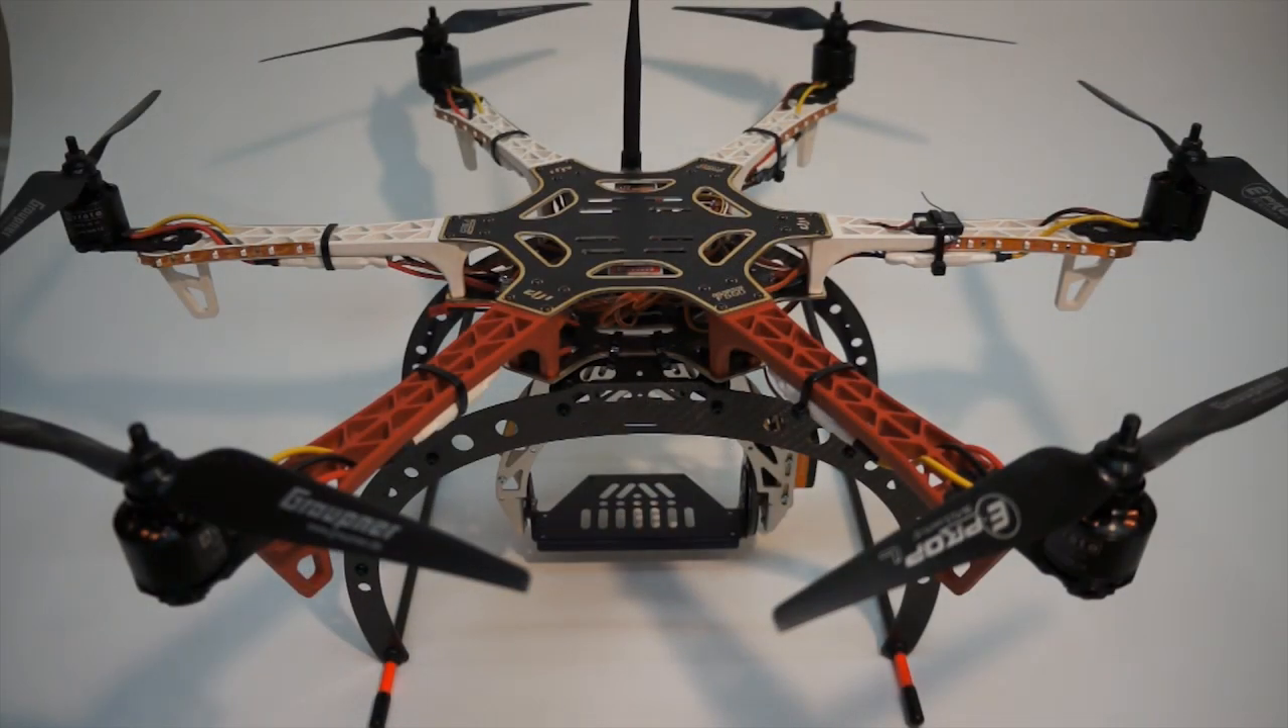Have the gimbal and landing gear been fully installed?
Yes.